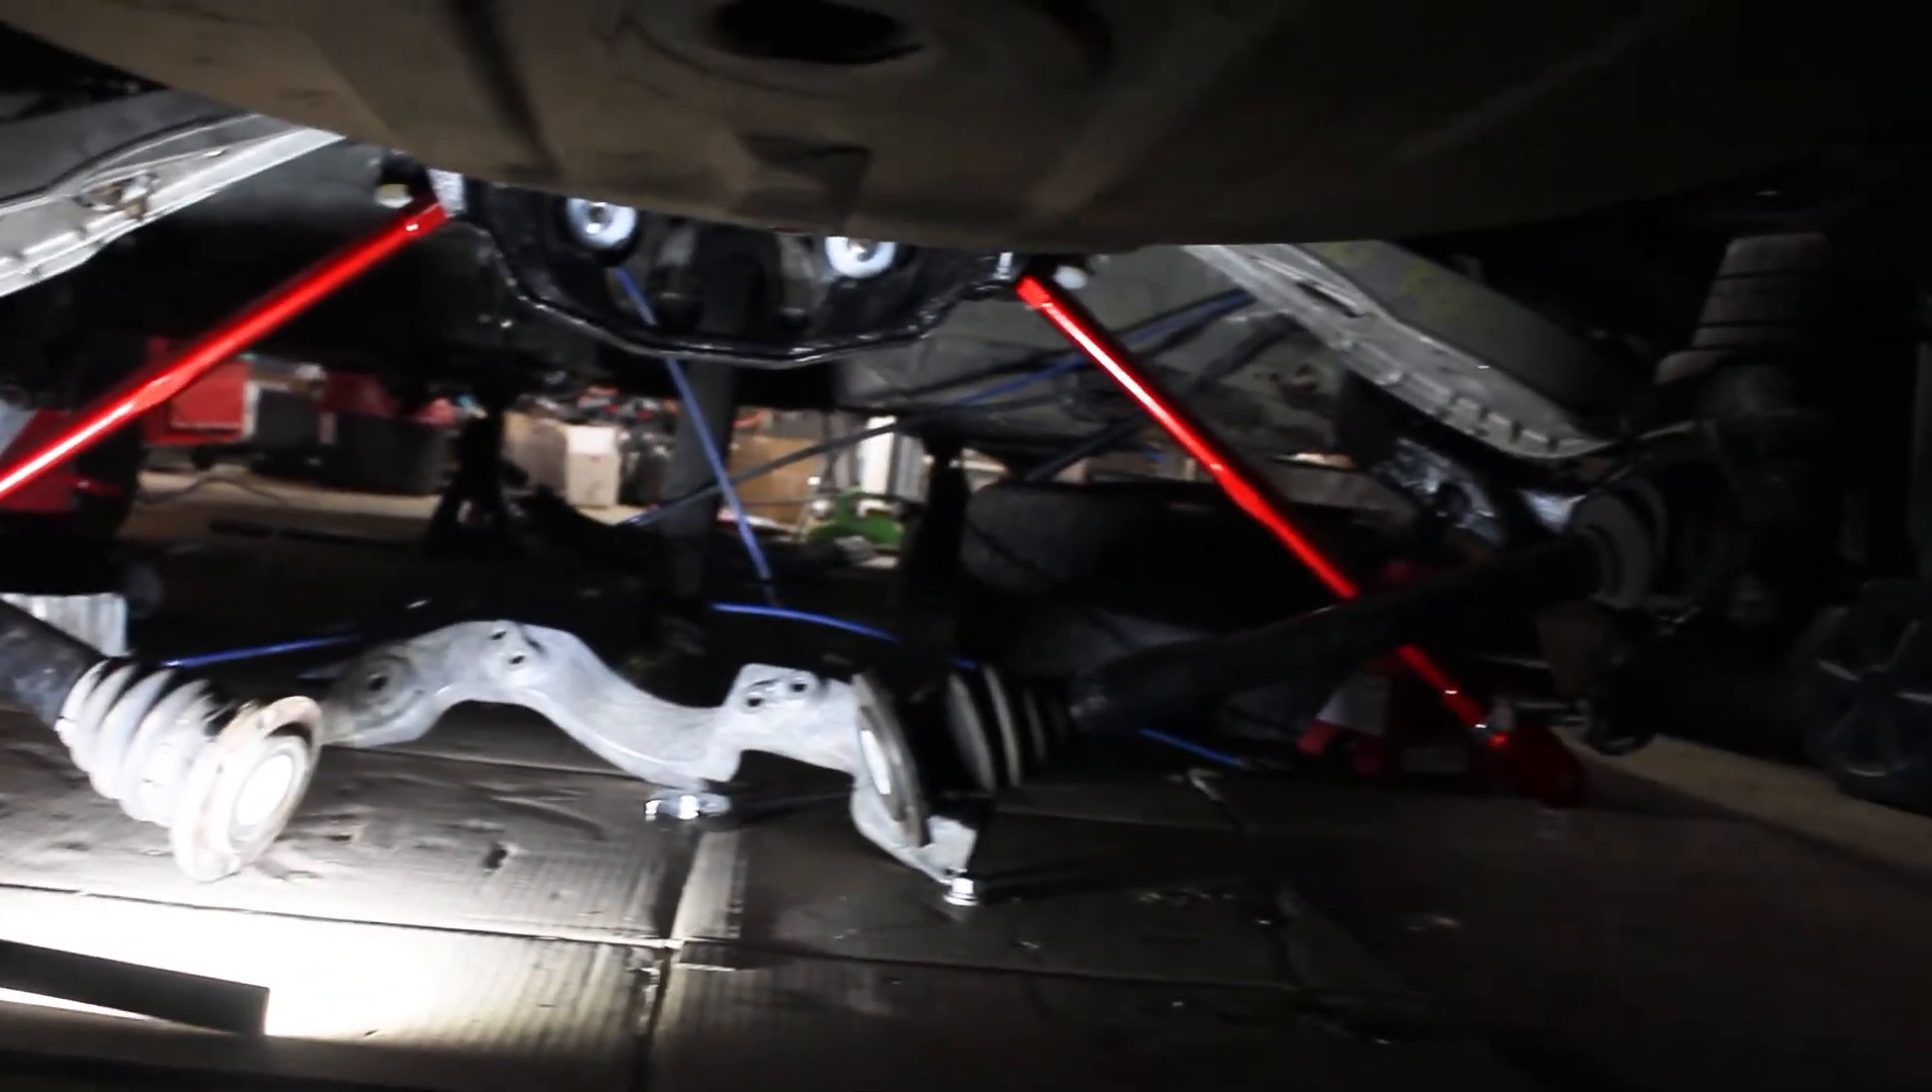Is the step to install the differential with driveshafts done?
No.